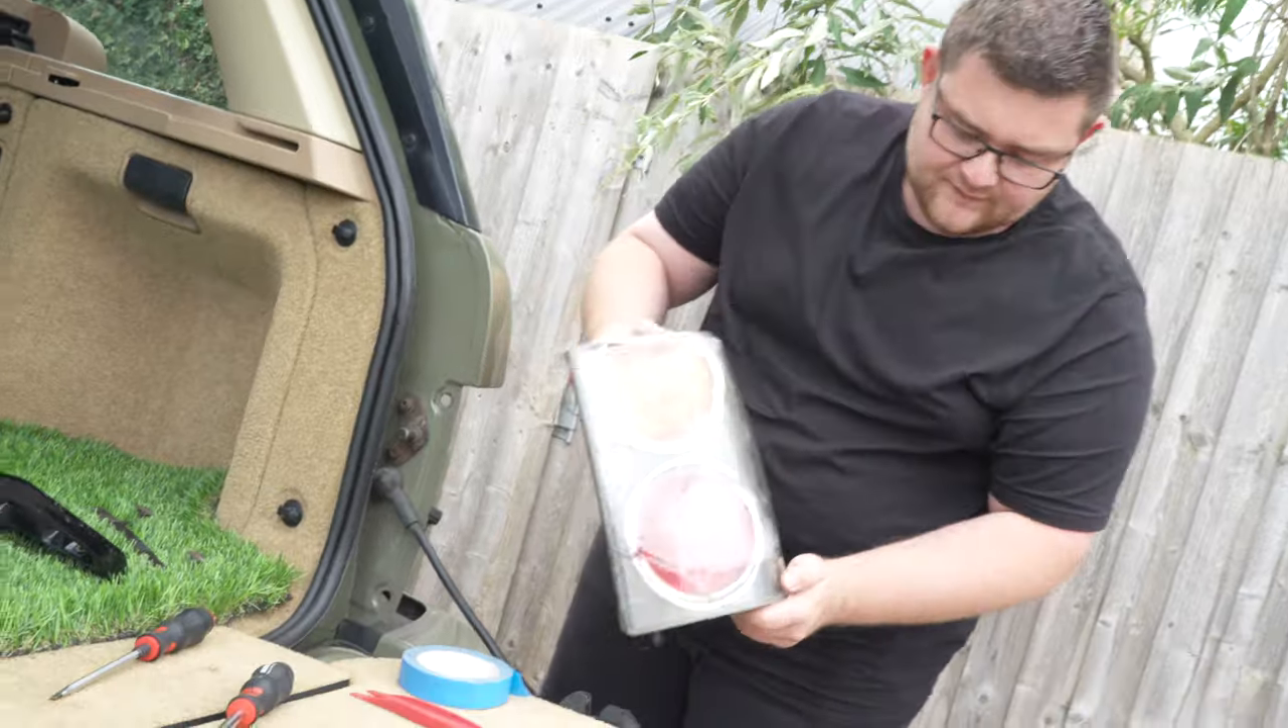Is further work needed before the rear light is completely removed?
No.